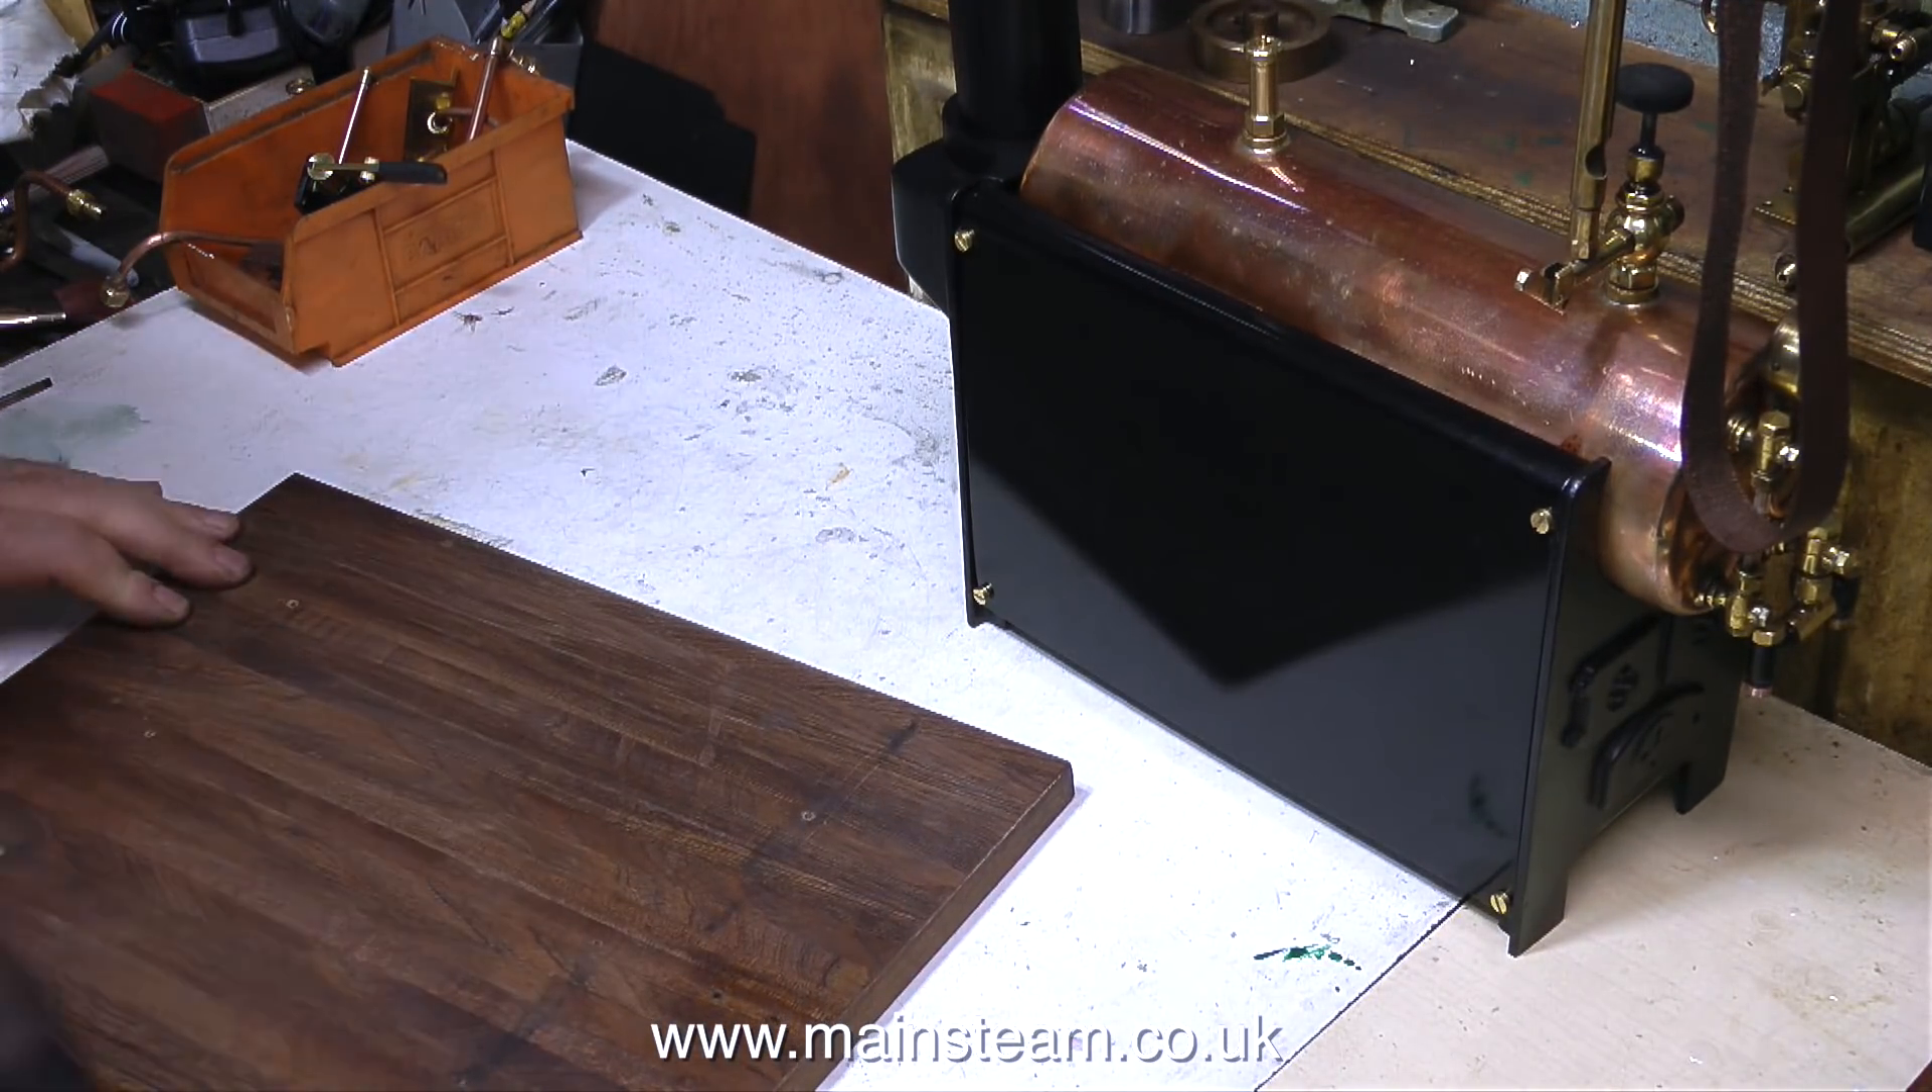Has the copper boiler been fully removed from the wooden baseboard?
Yes.